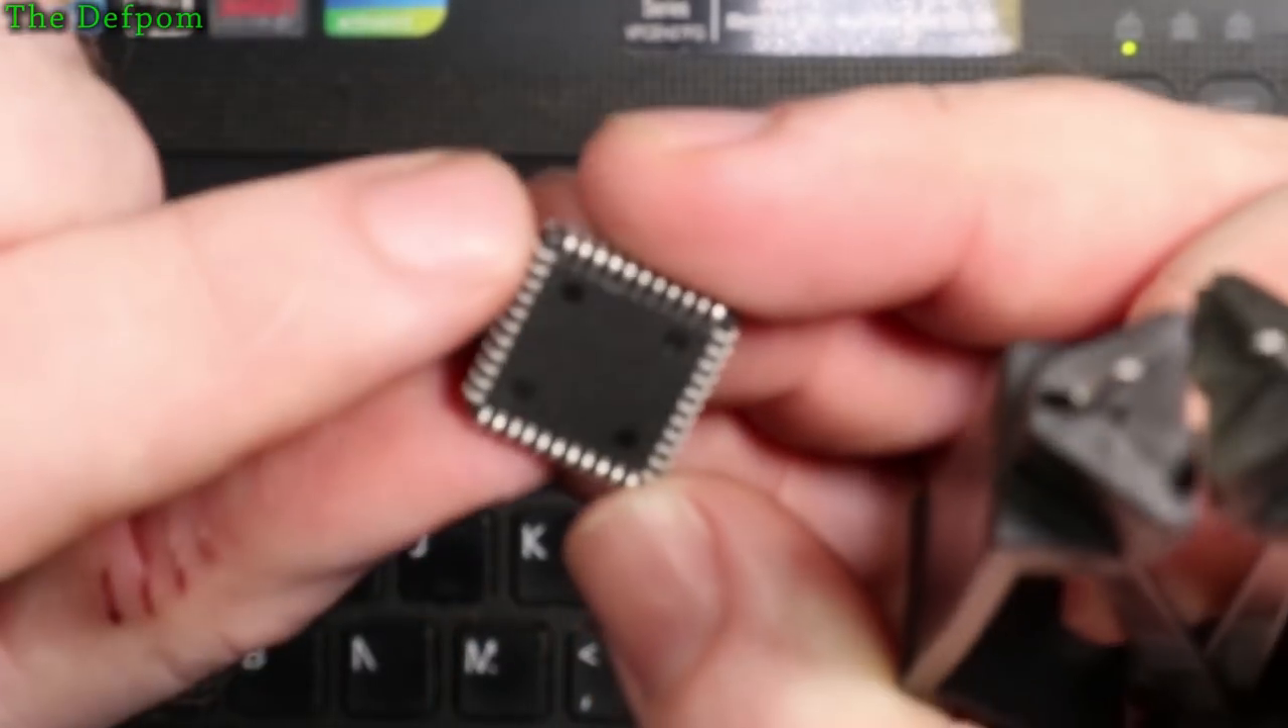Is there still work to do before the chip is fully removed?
No.